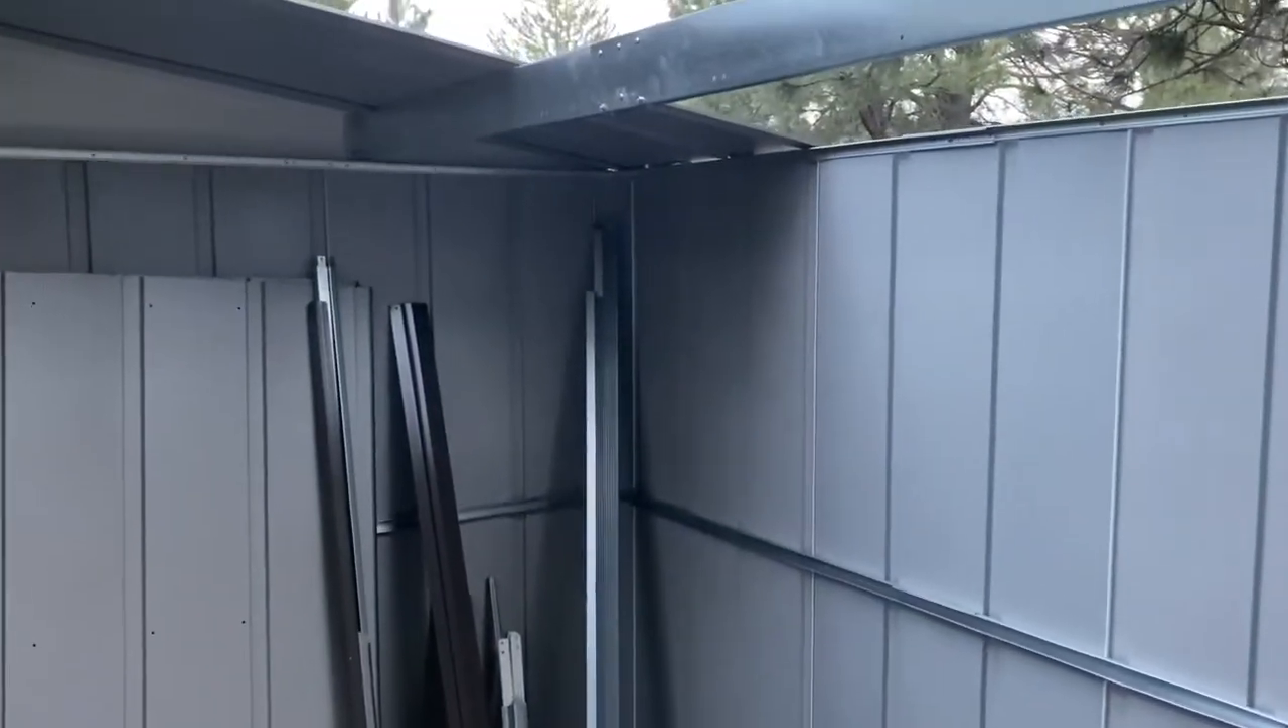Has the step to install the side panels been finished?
Yes.